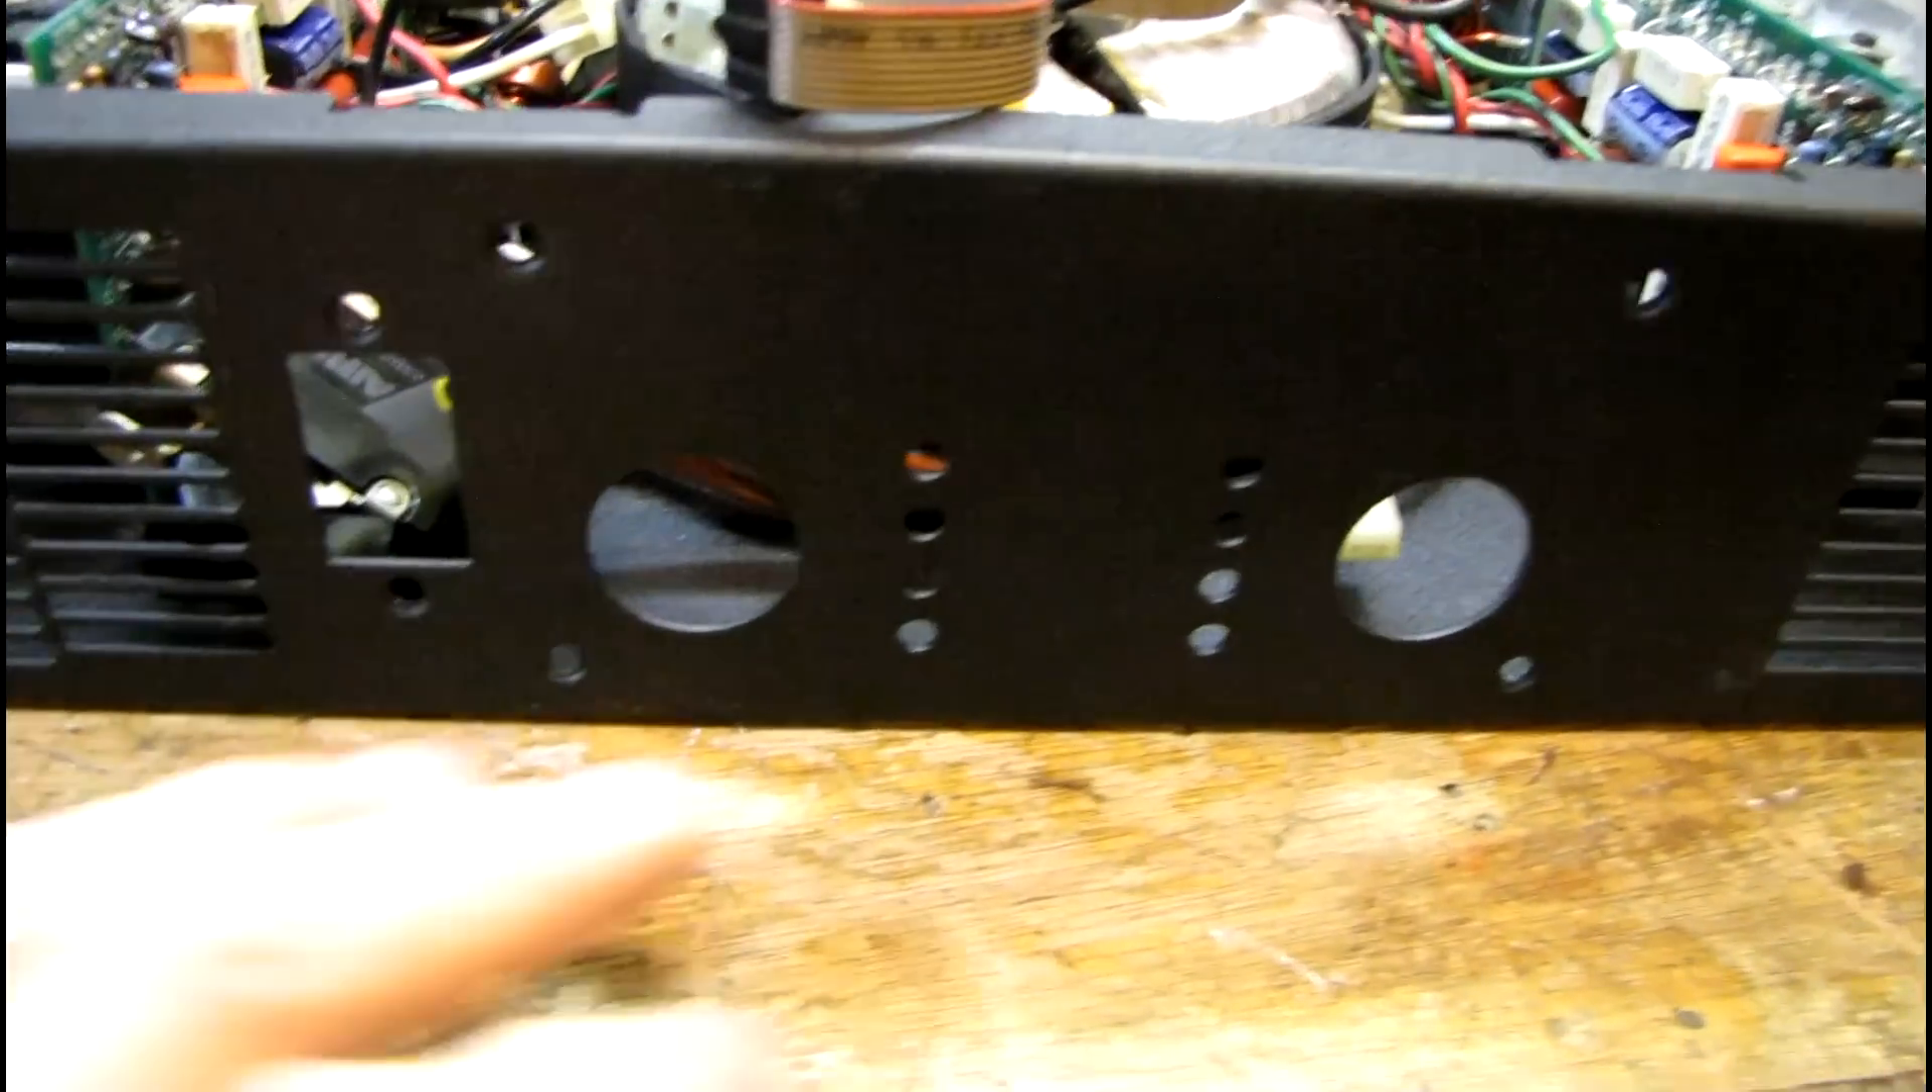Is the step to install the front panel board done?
No.